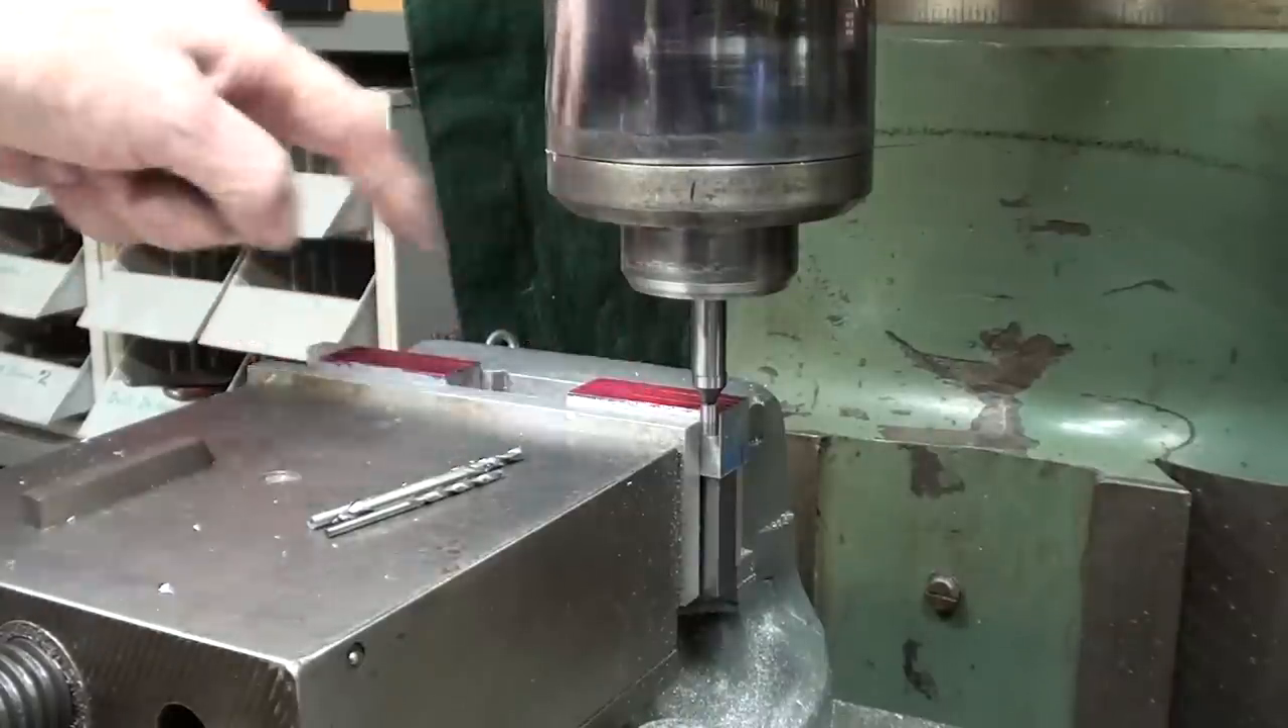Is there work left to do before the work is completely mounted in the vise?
No.